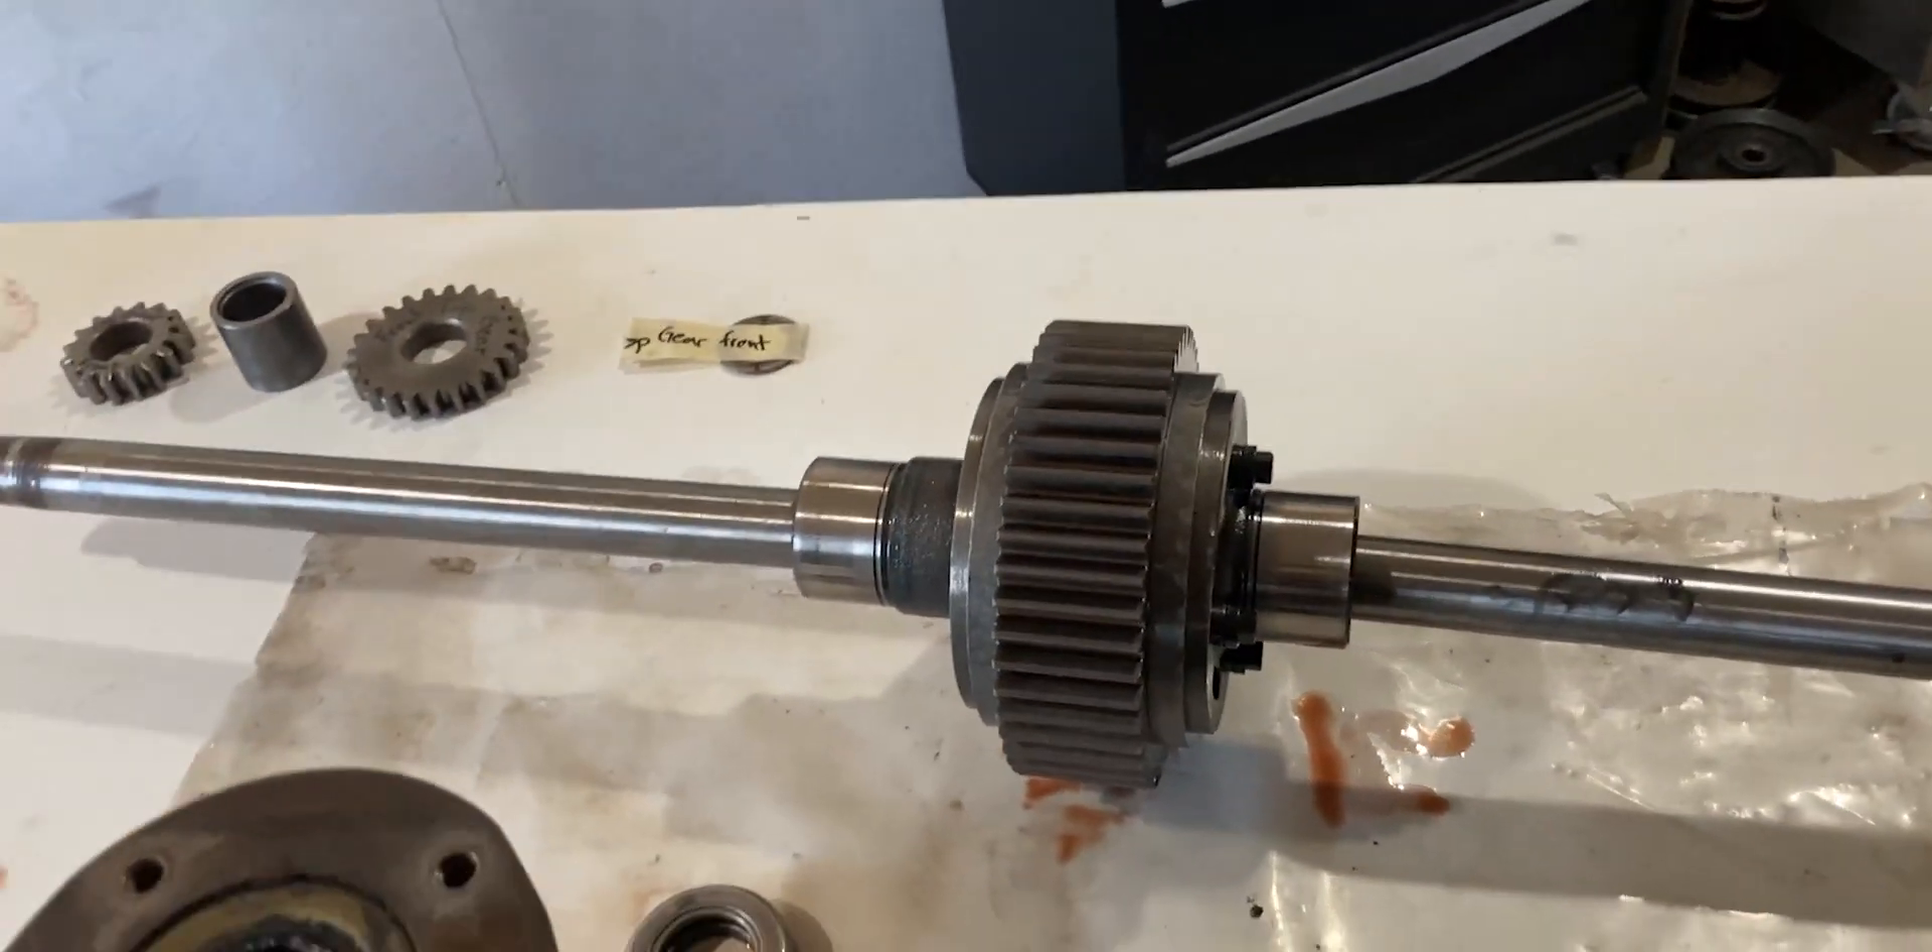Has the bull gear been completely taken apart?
No.